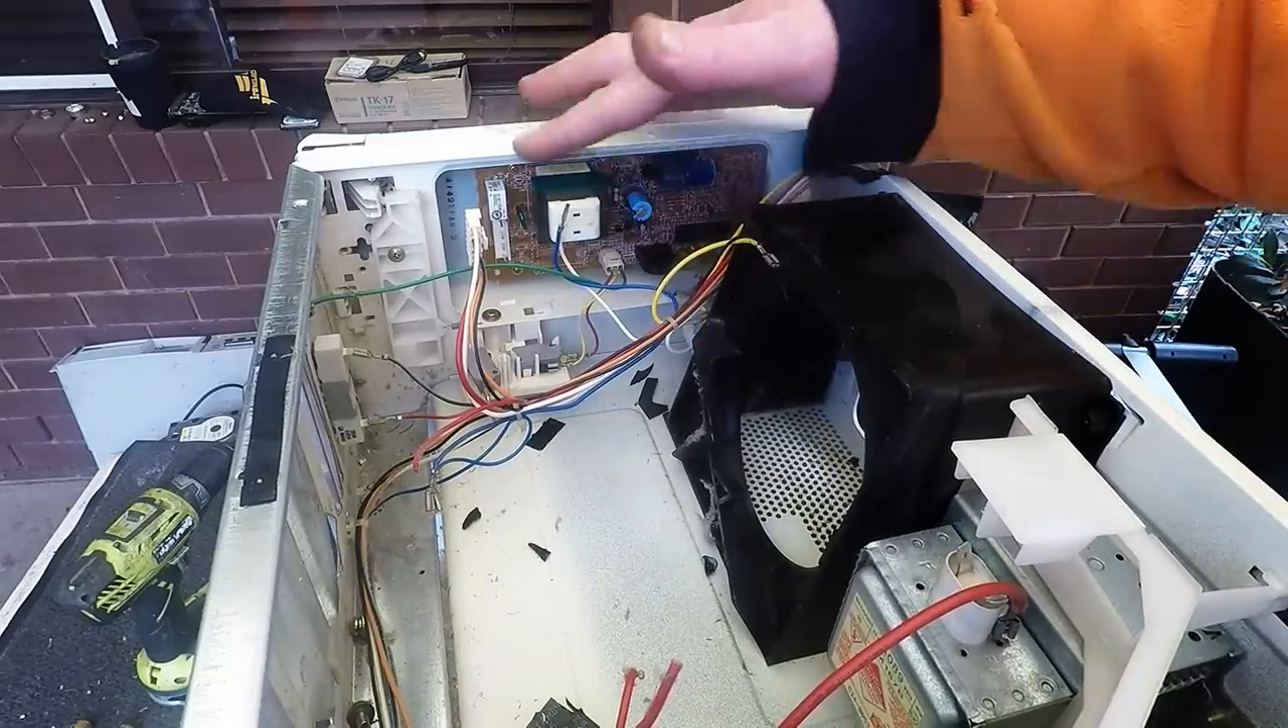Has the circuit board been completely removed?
No.